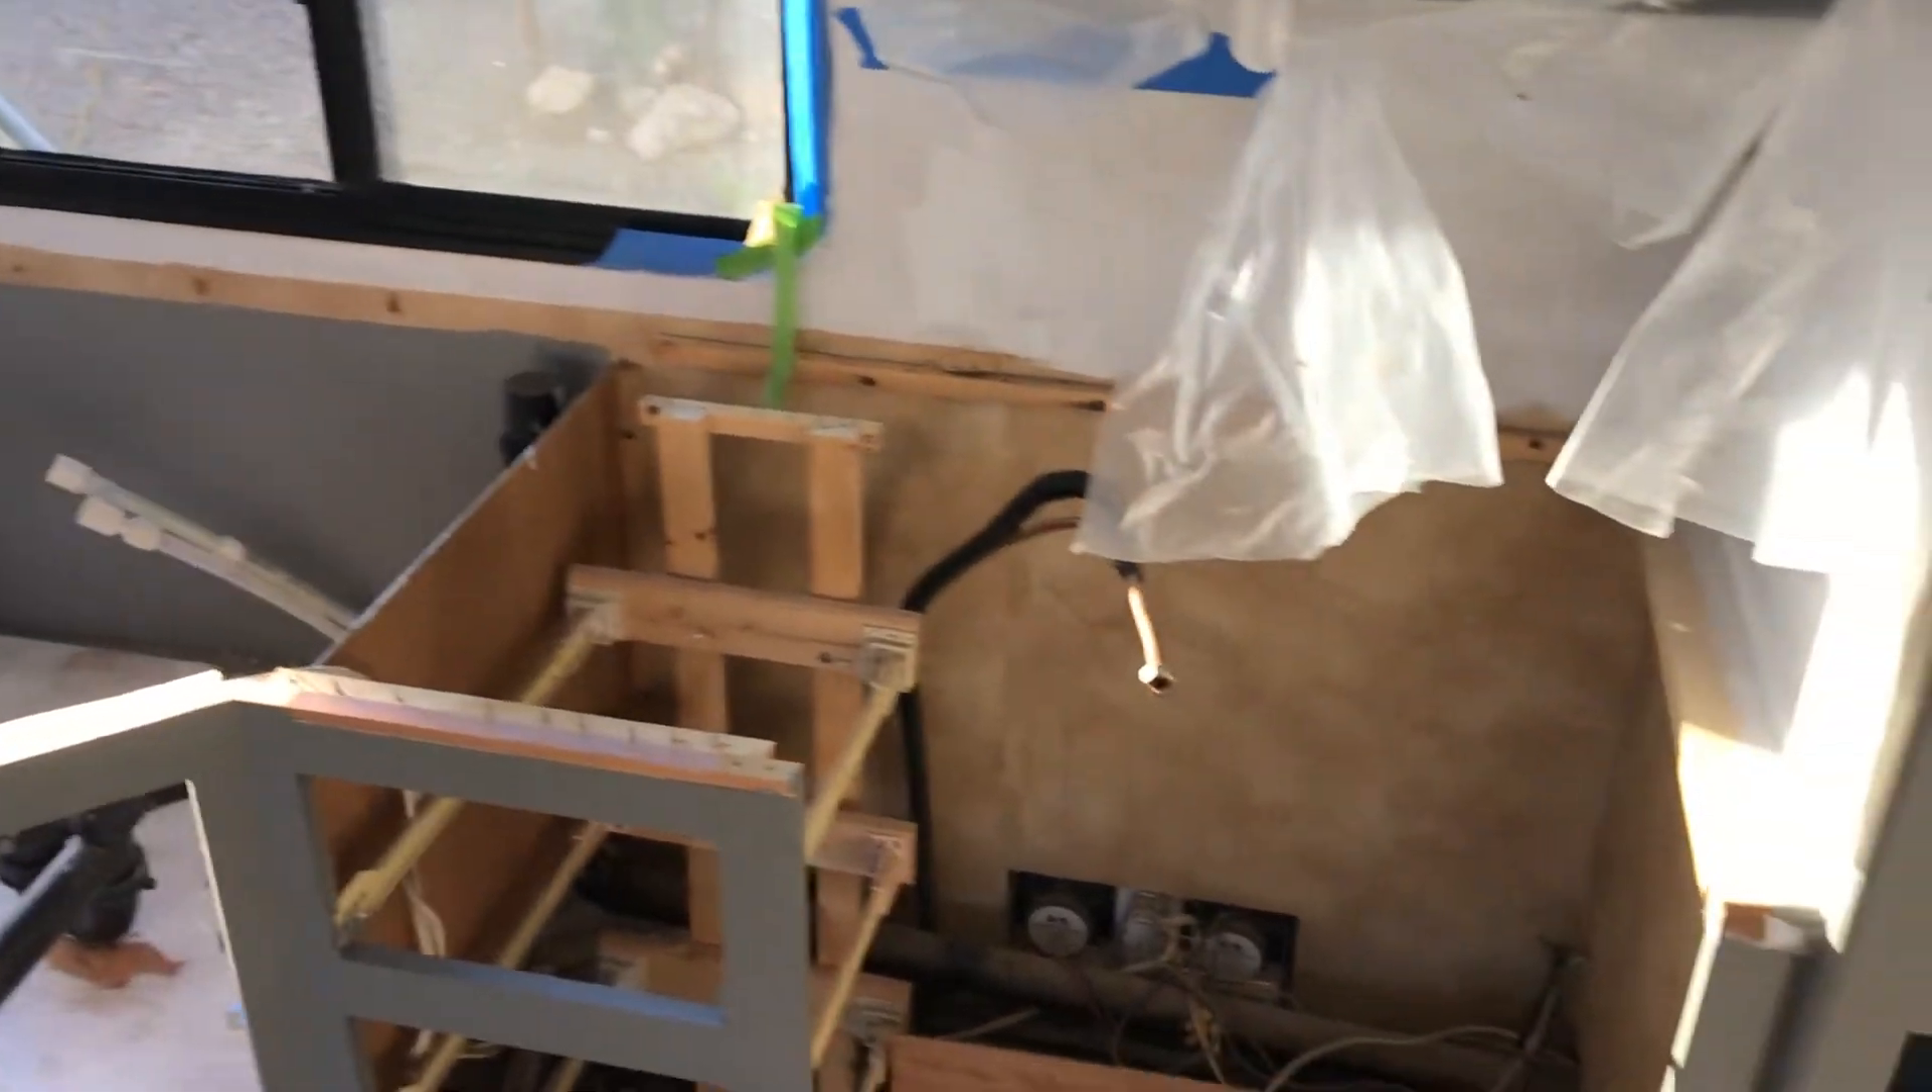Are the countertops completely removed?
Yes.